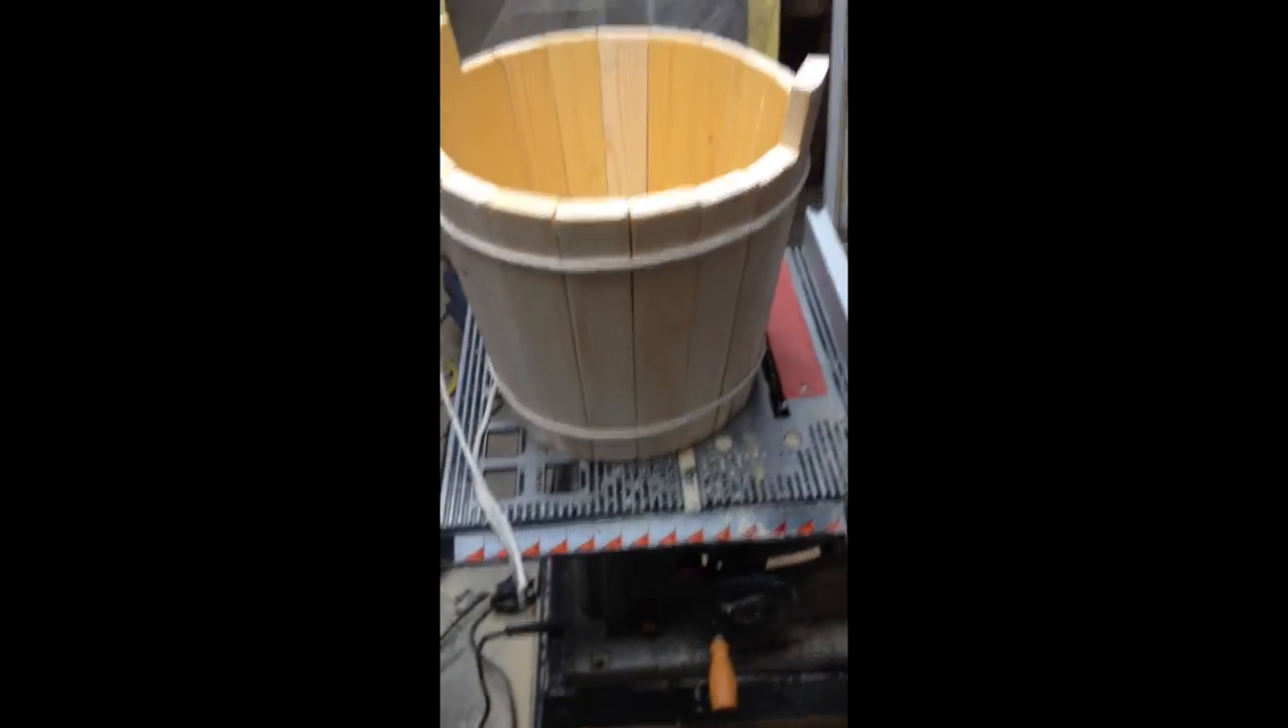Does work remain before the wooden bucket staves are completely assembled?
No.